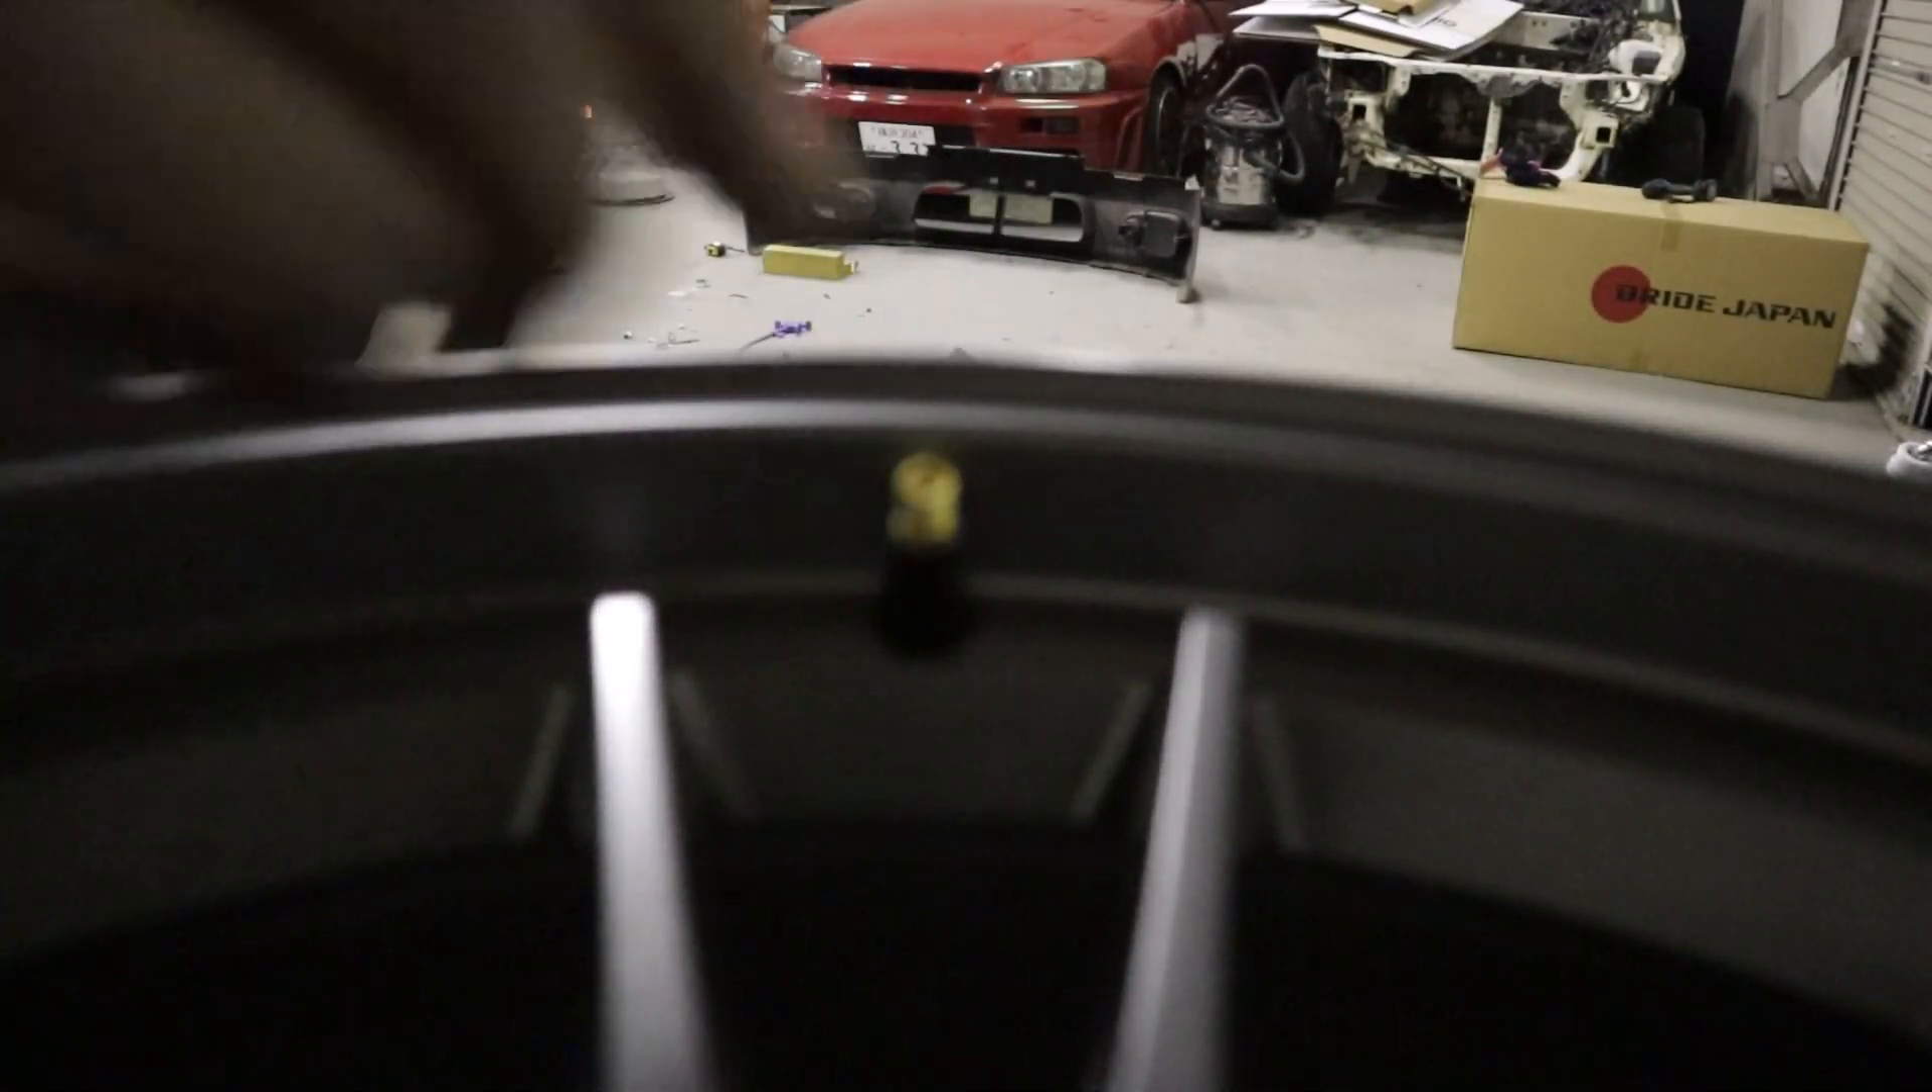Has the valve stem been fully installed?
Yes.